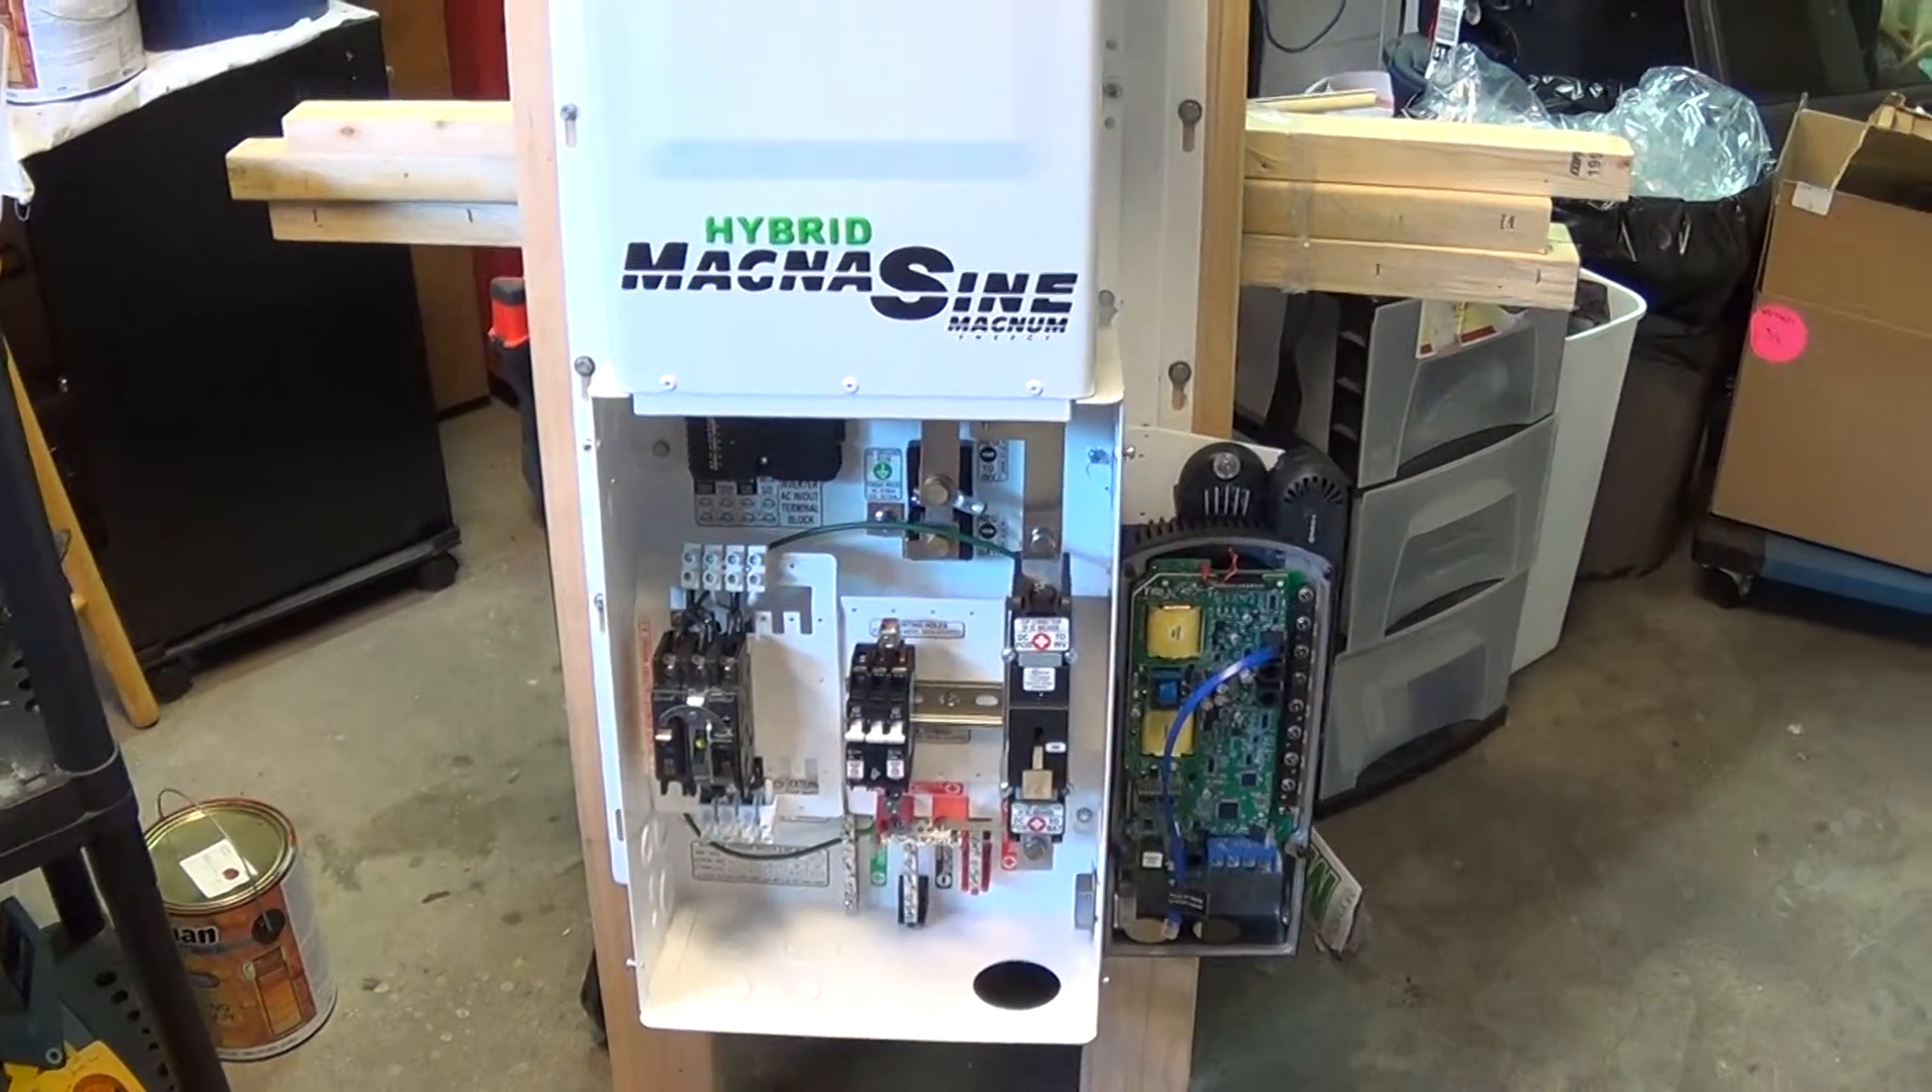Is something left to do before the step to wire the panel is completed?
Yes.